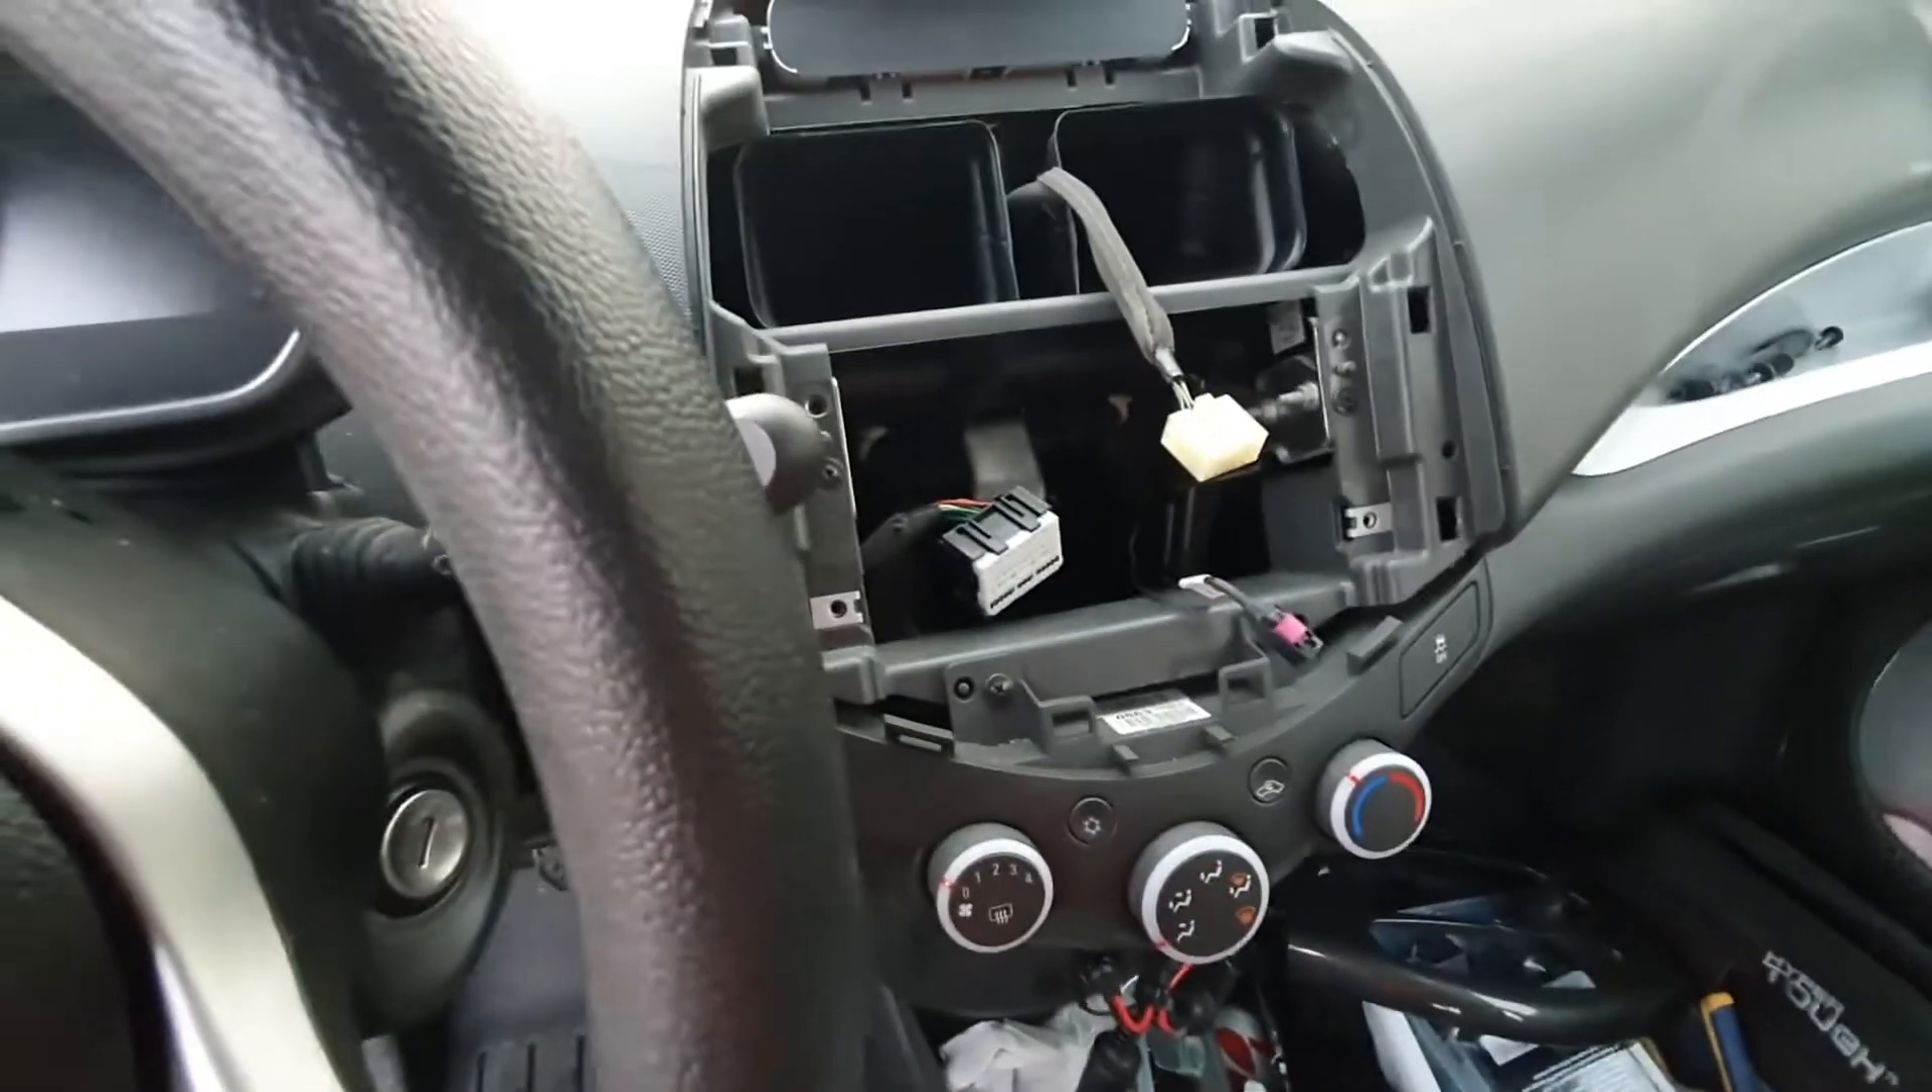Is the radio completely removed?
Yes.